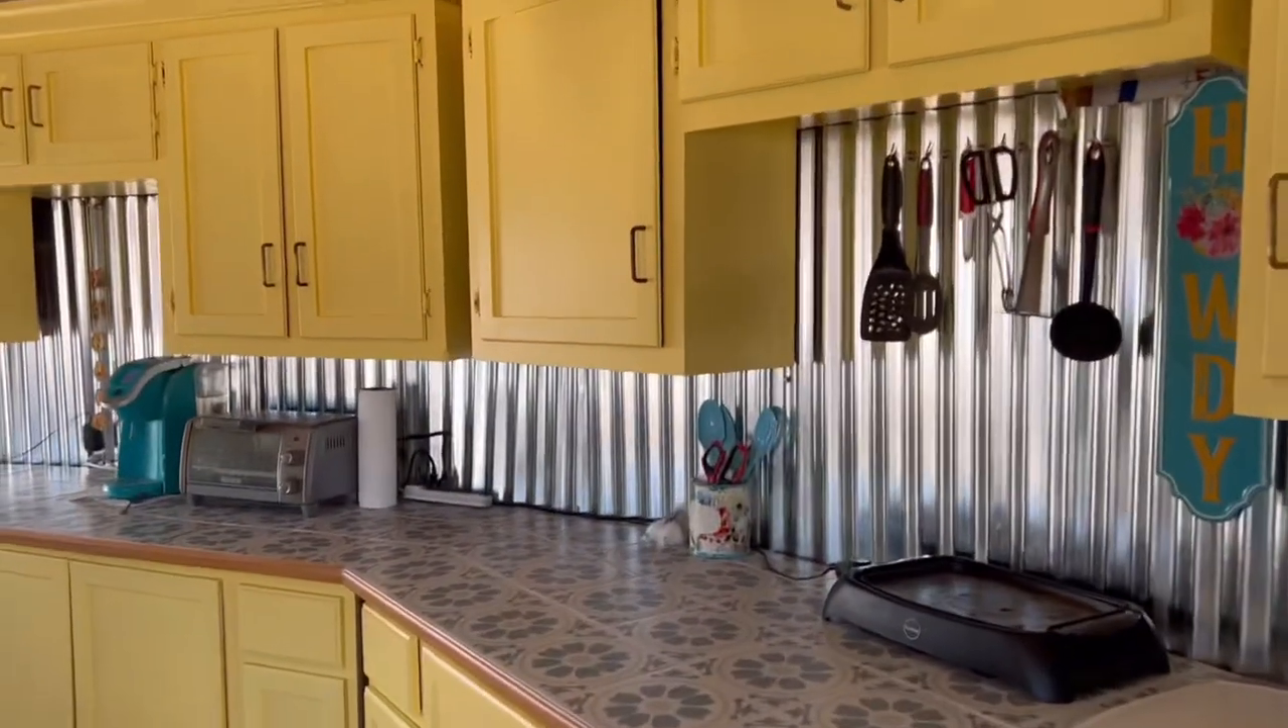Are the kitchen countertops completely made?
Yes.